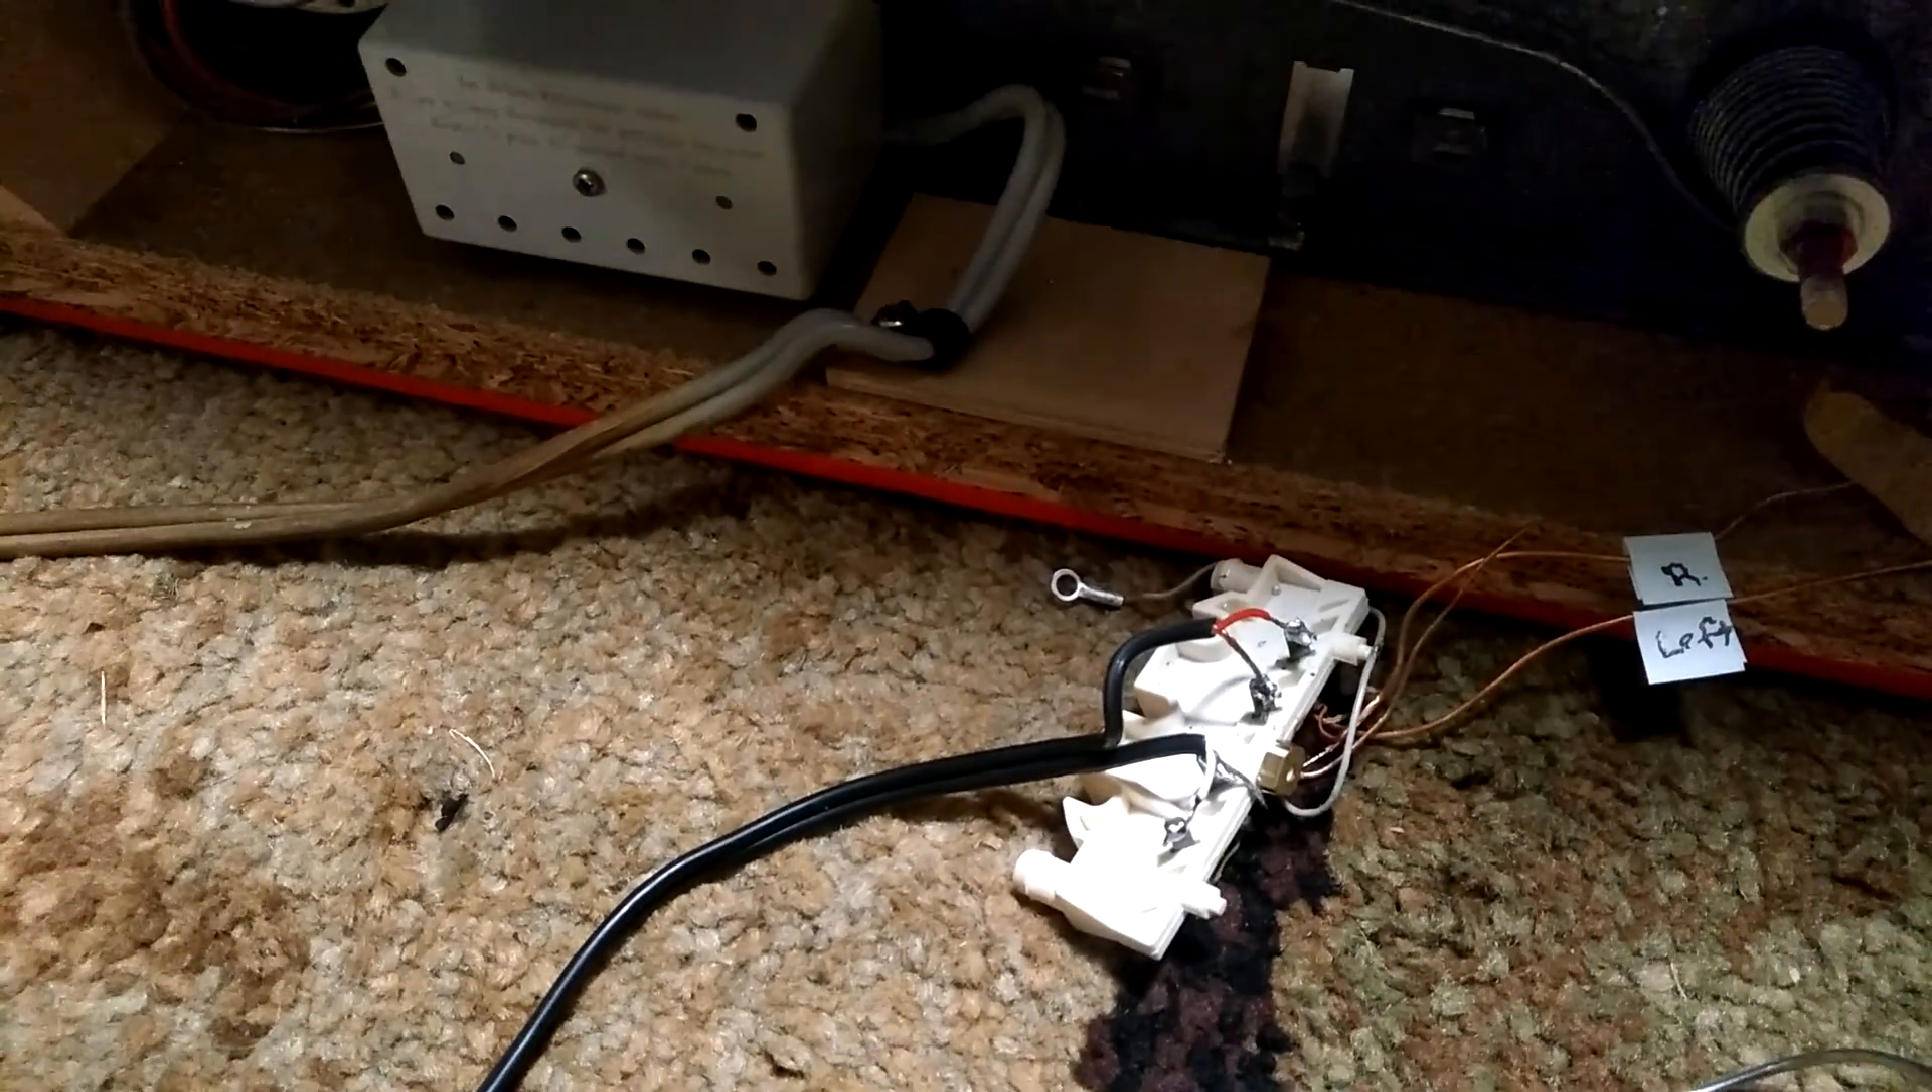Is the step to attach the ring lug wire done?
No.